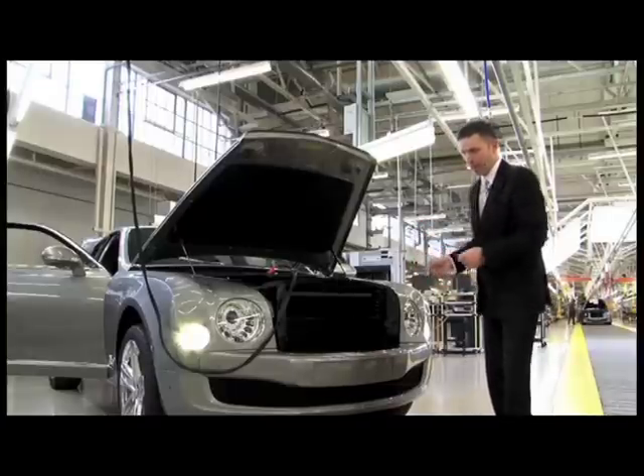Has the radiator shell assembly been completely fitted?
No.